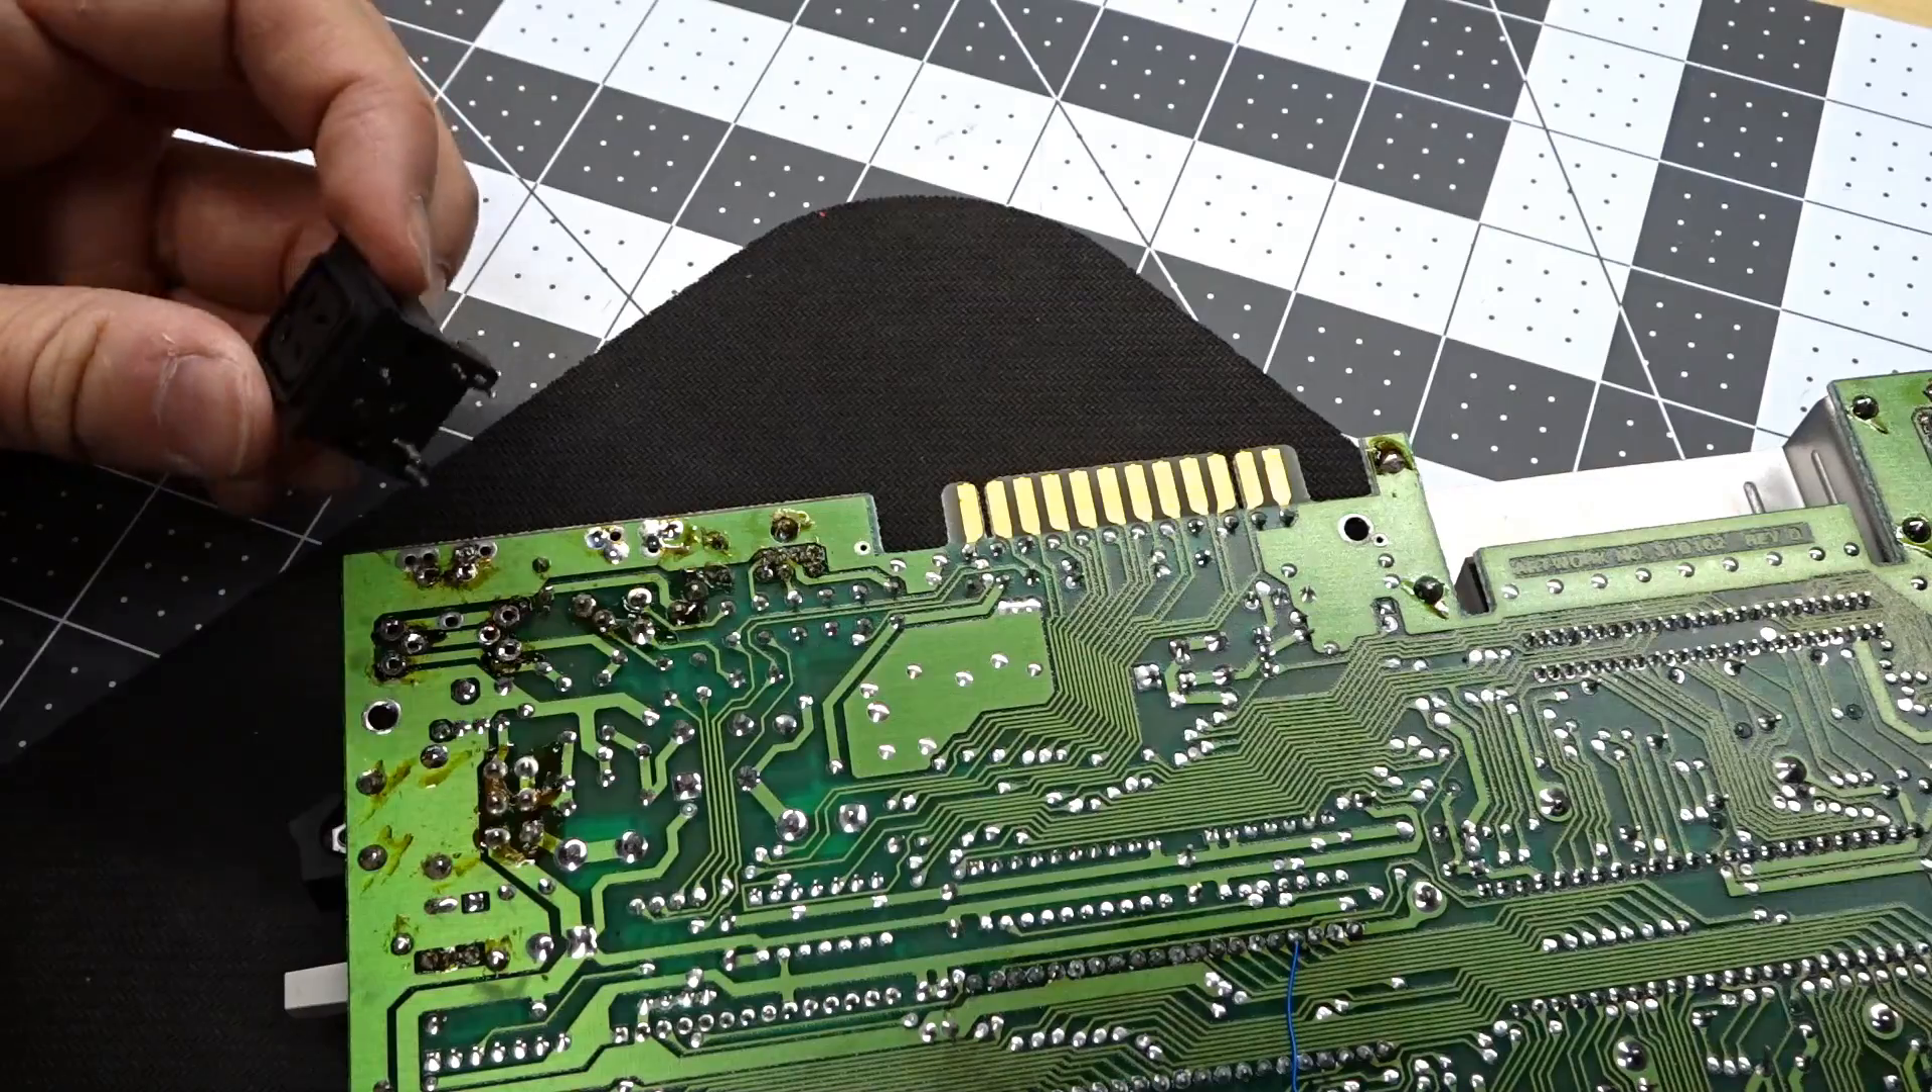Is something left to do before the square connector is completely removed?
No.